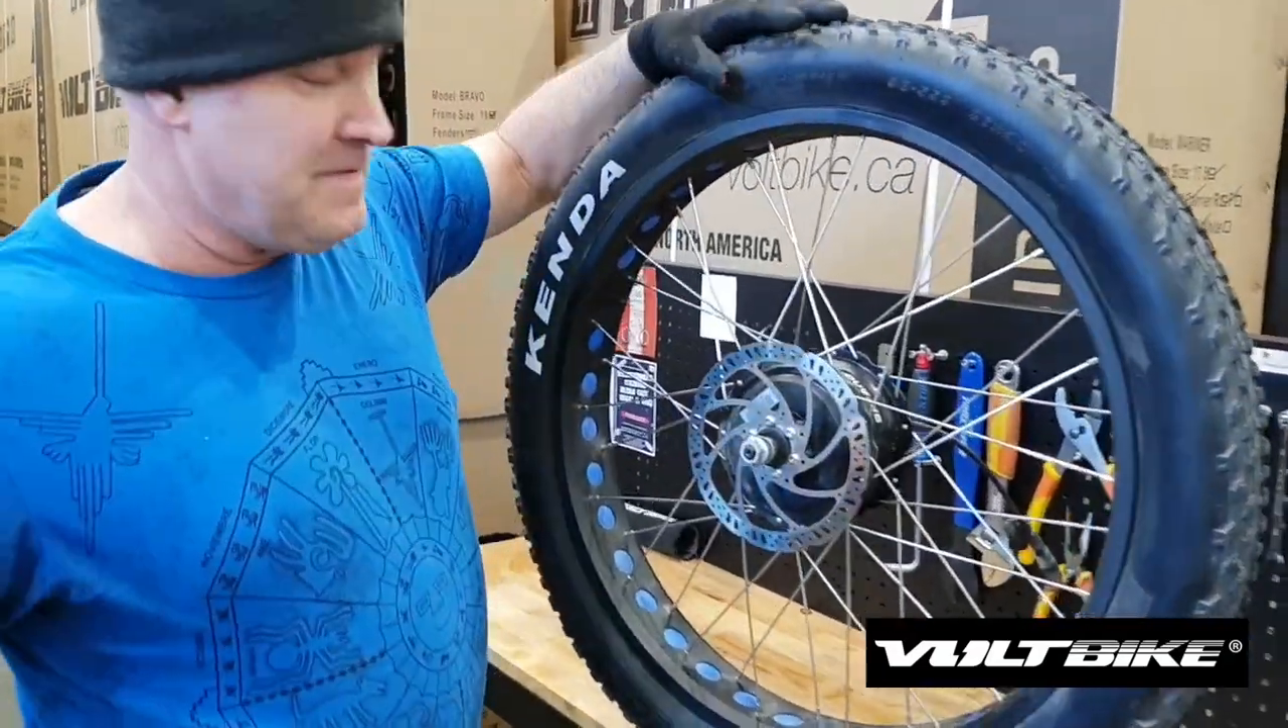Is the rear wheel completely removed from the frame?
Yes.